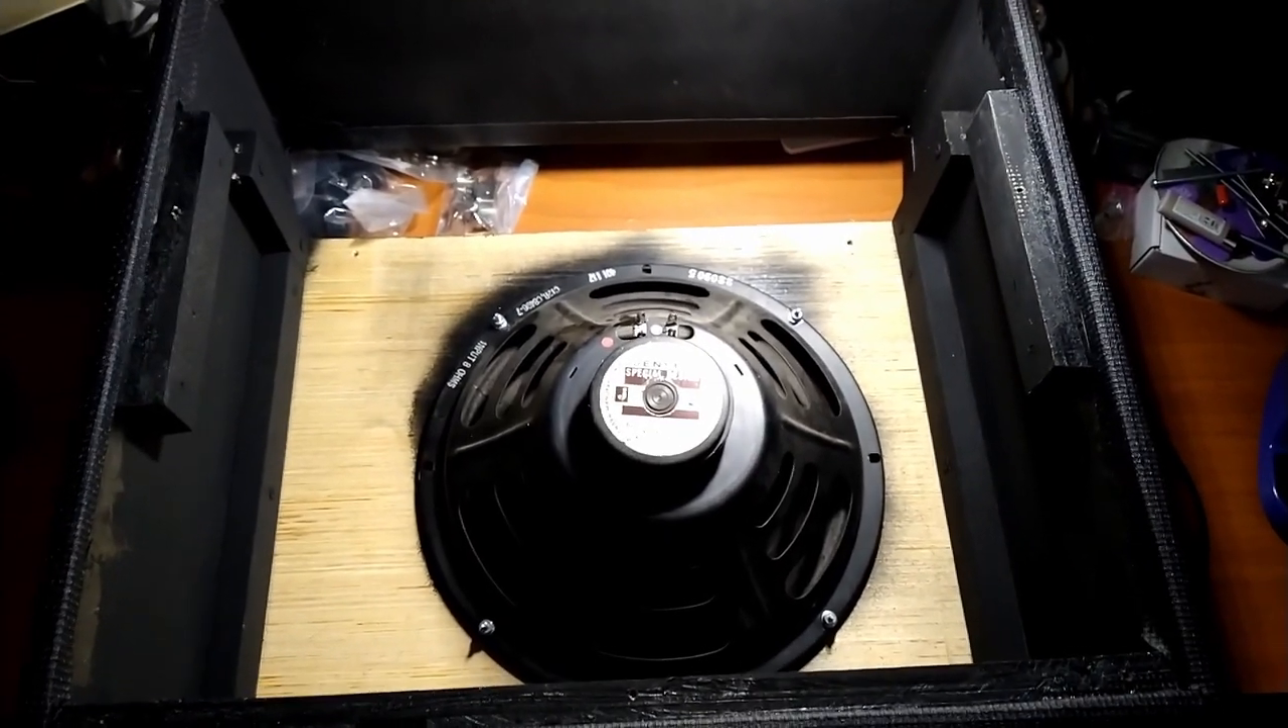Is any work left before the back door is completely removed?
No.